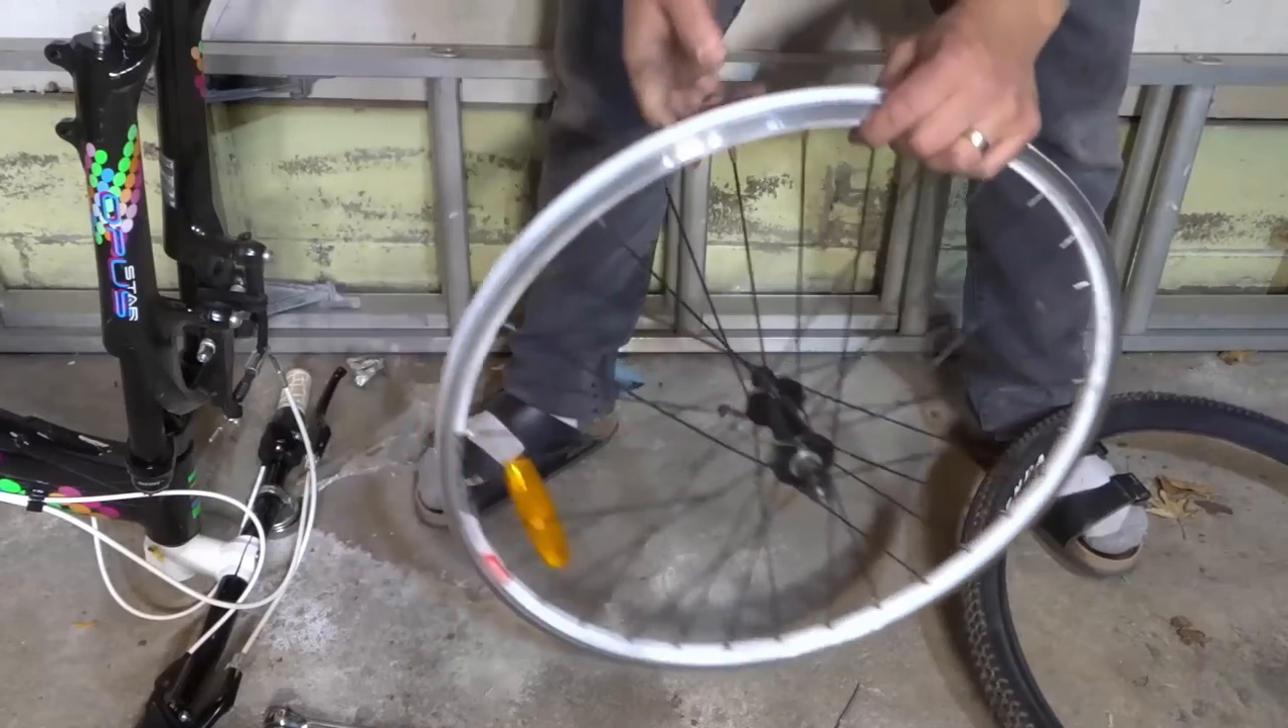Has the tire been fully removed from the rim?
Yes.